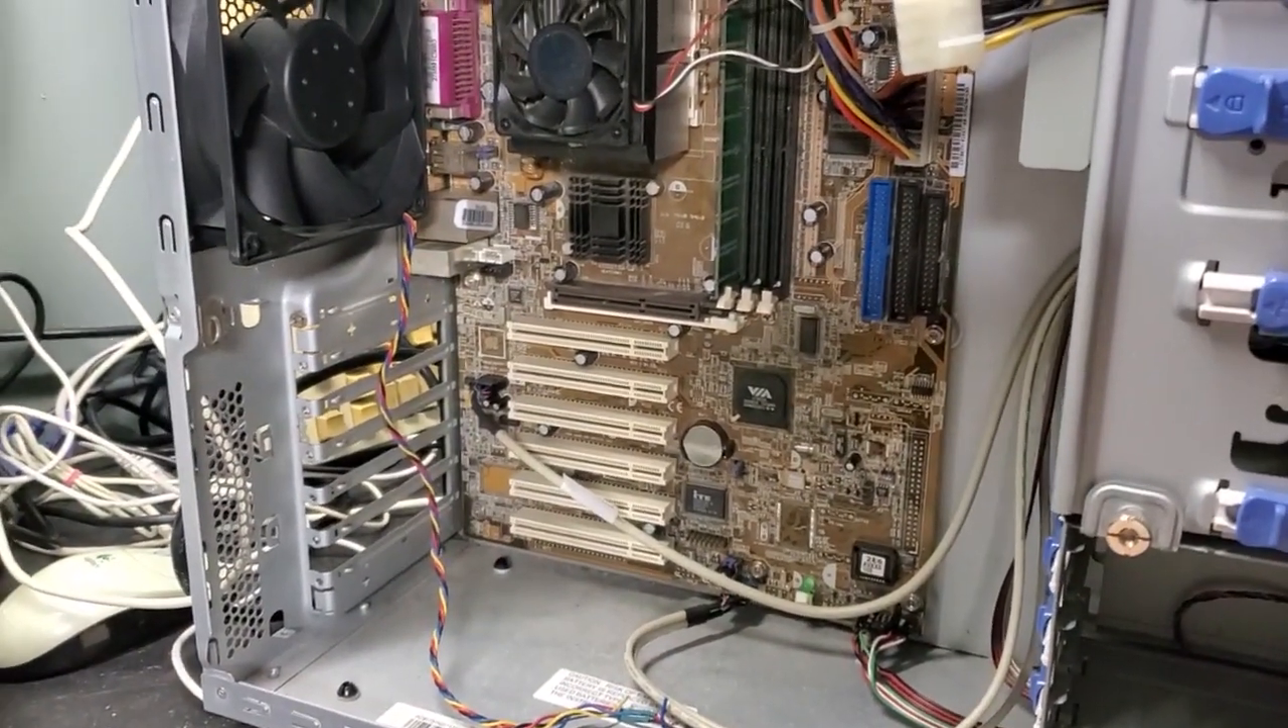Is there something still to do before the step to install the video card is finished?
Yes.